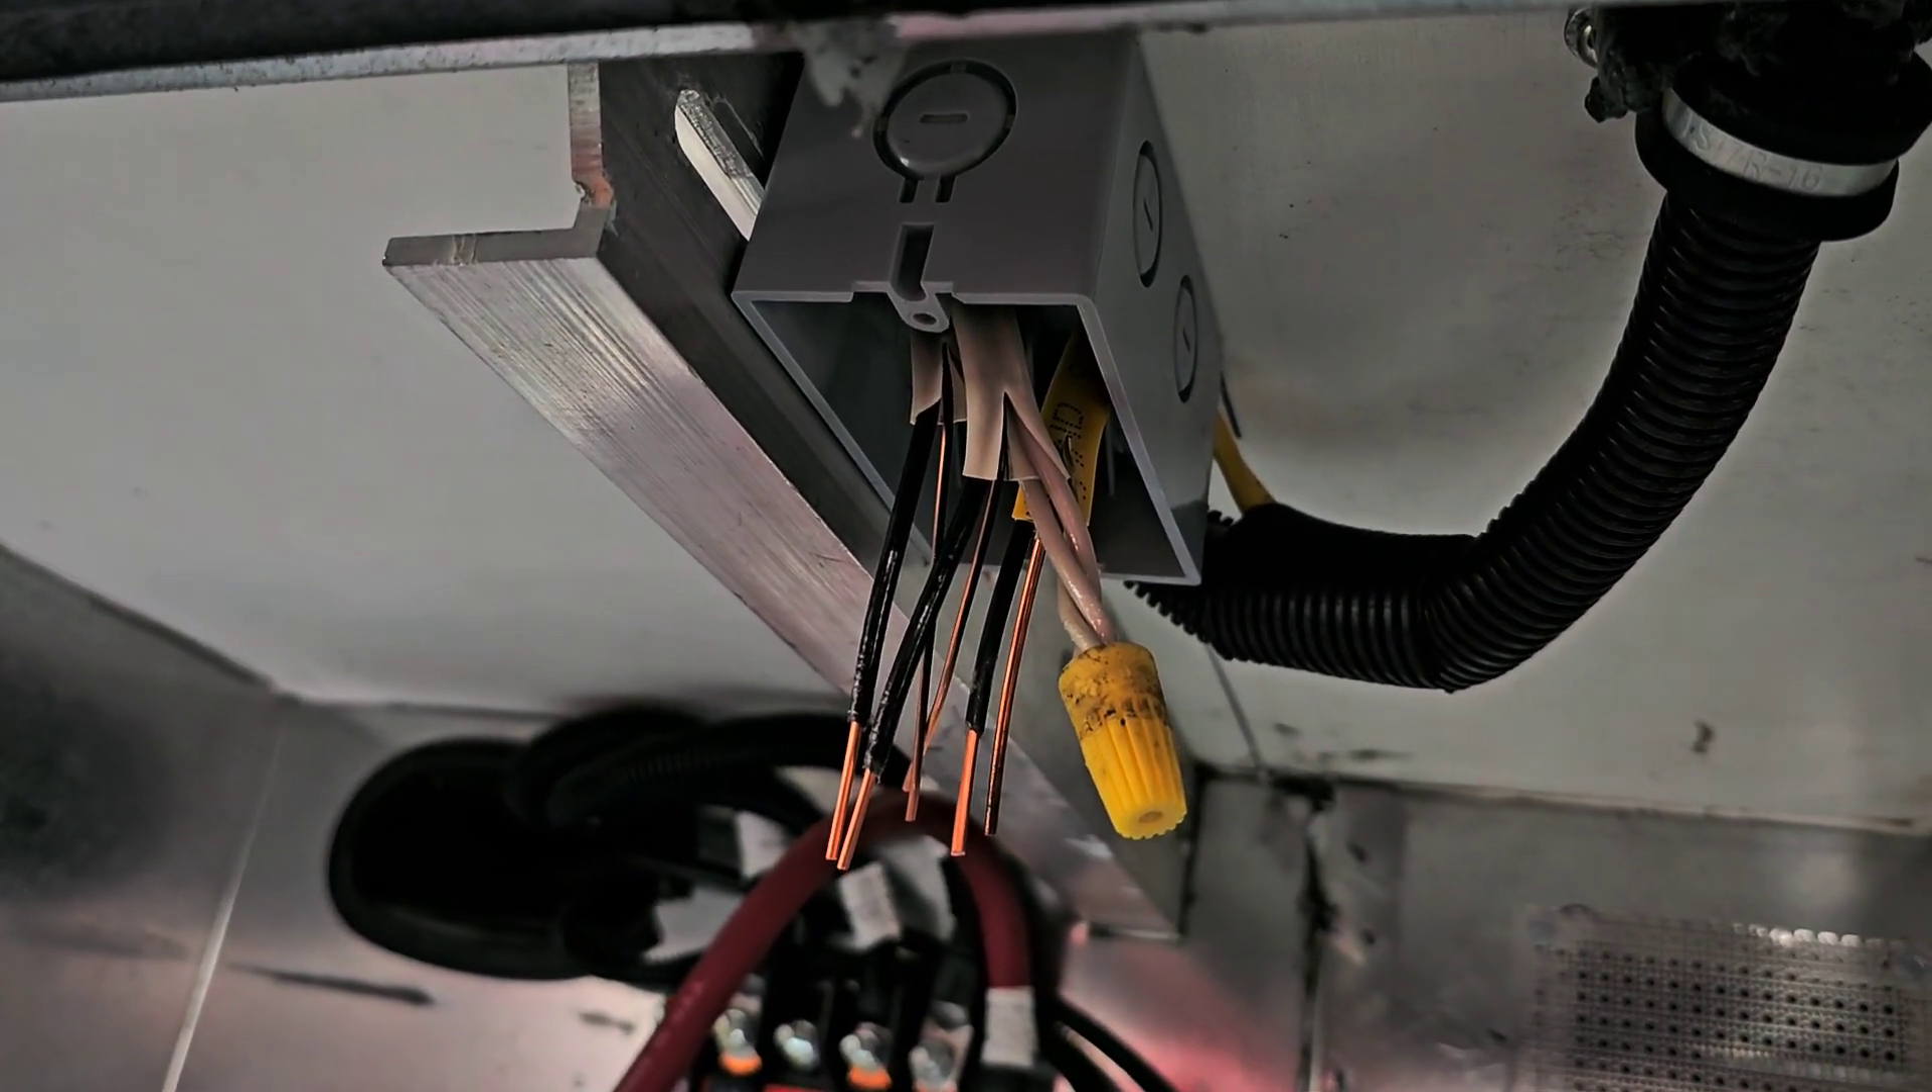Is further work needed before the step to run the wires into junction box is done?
No.